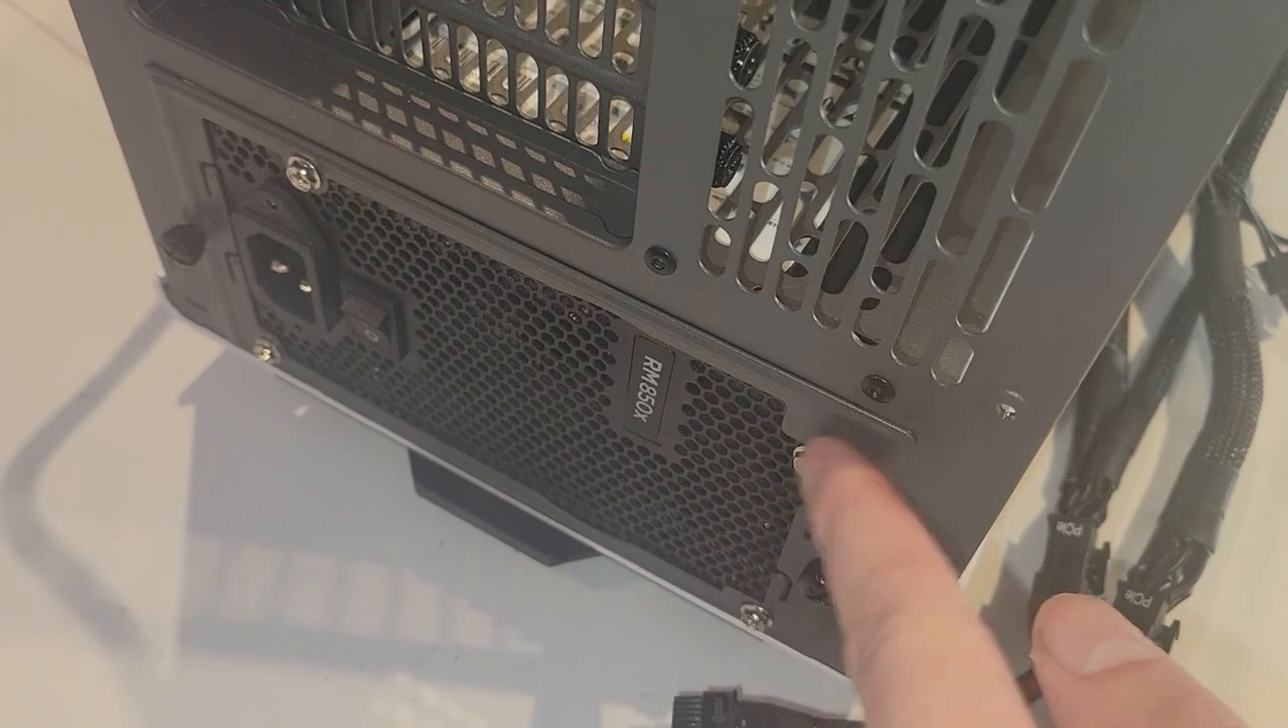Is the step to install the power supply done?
Yes.